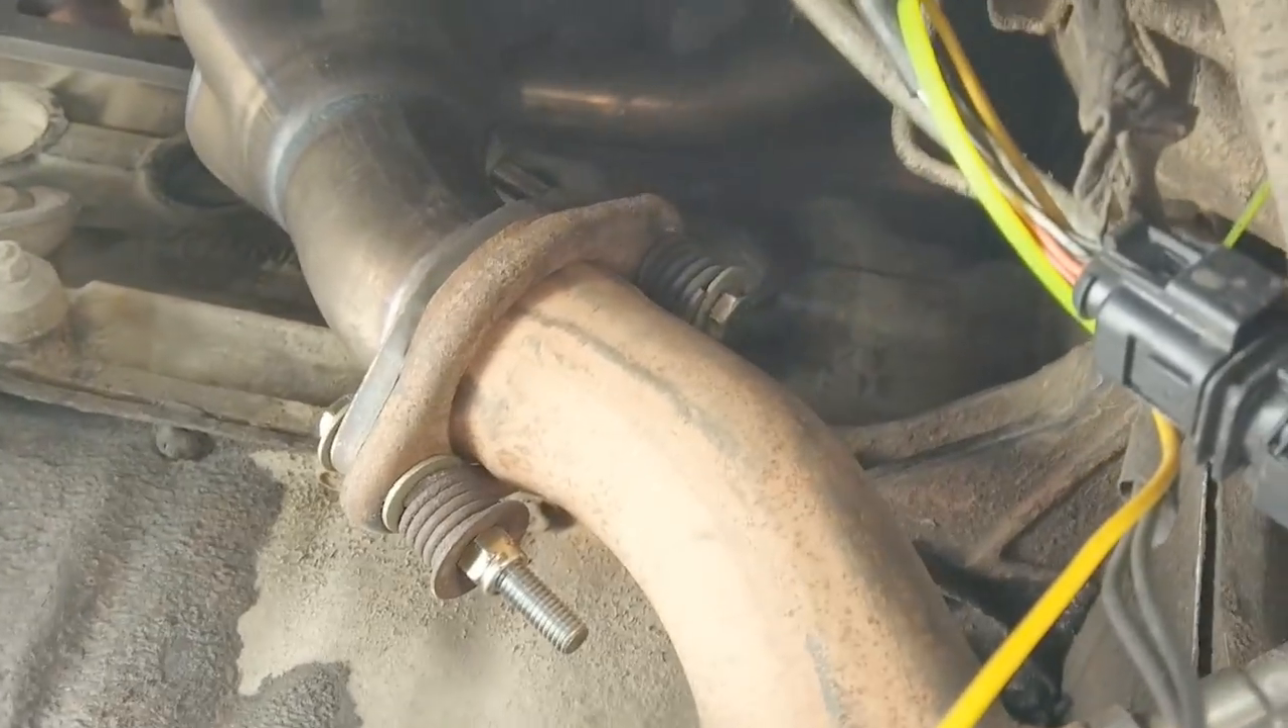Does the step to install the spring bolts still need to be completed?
No.